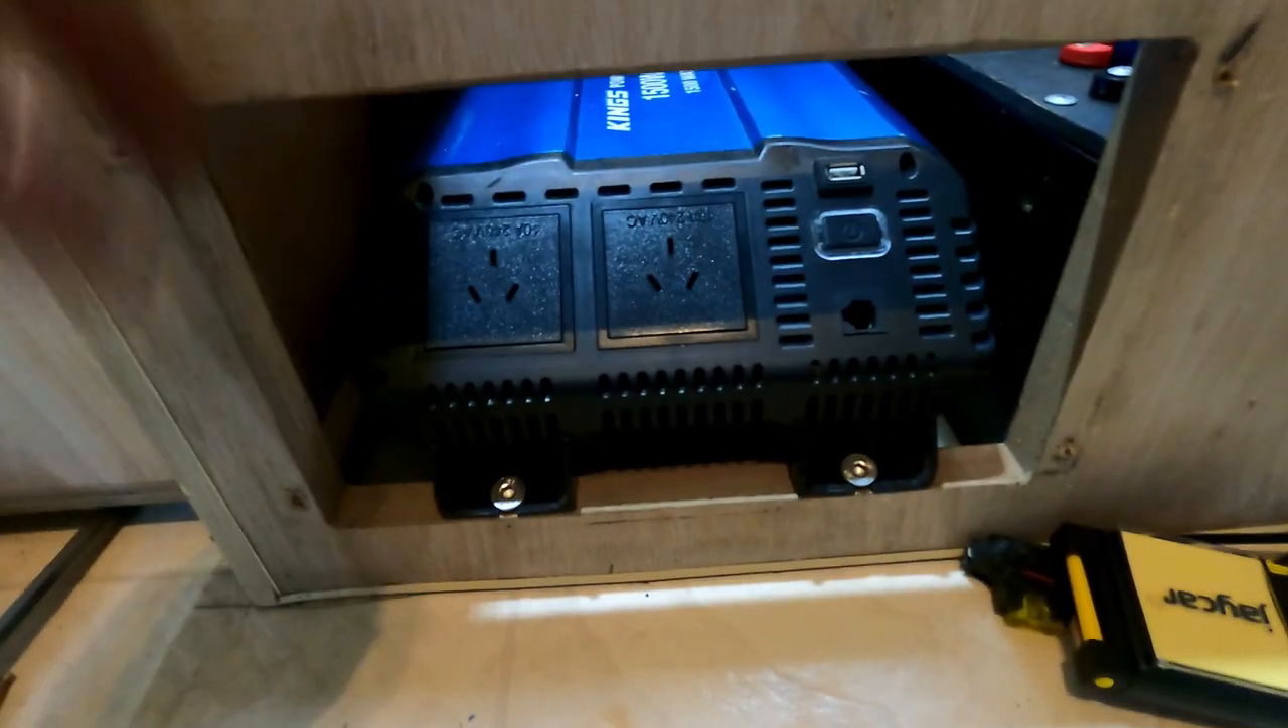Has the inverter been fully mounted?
Yes.